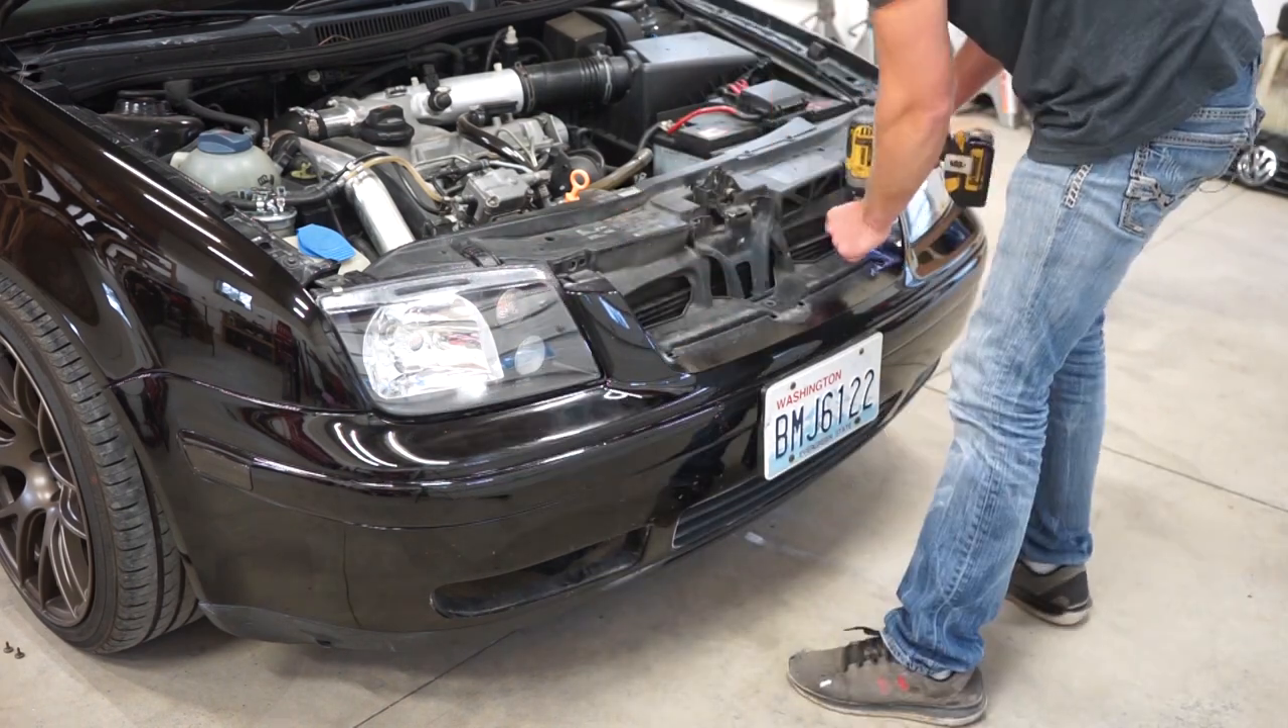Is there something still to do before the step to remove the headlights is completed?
Yes.